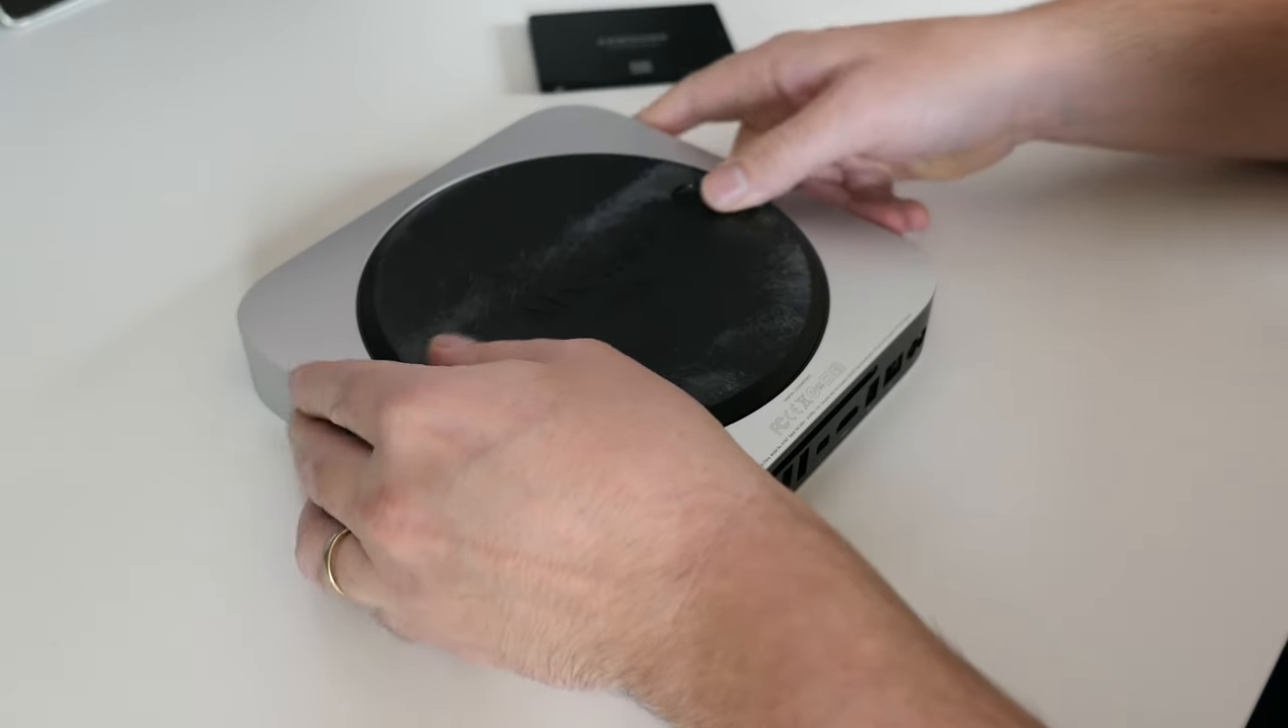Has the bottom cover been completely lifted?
No.